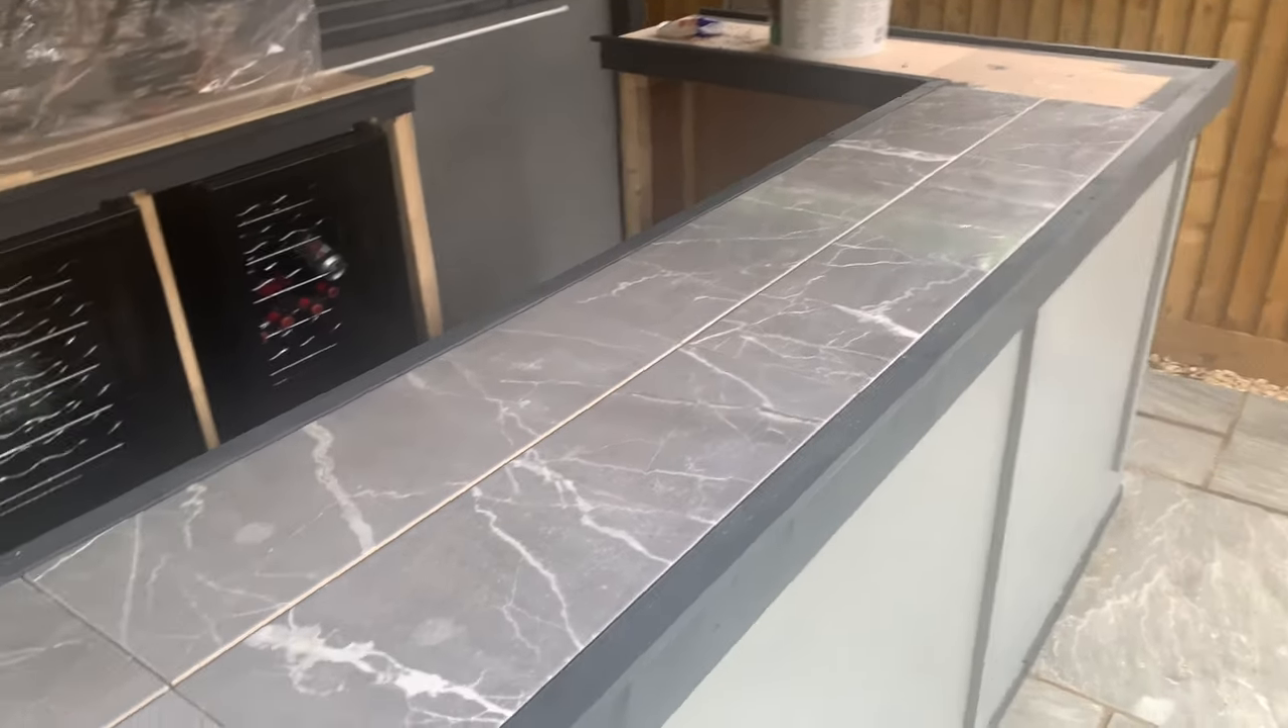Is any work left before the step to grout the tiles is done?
Yes.